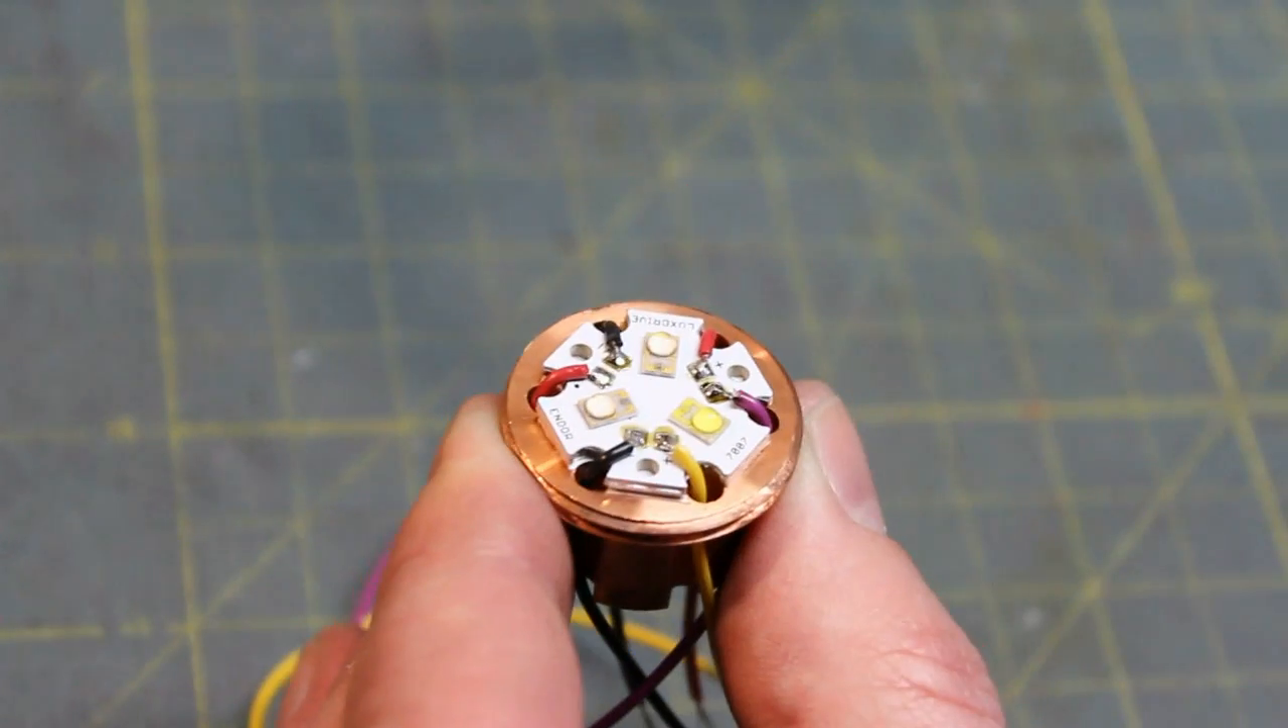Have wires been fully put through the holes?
Yes.